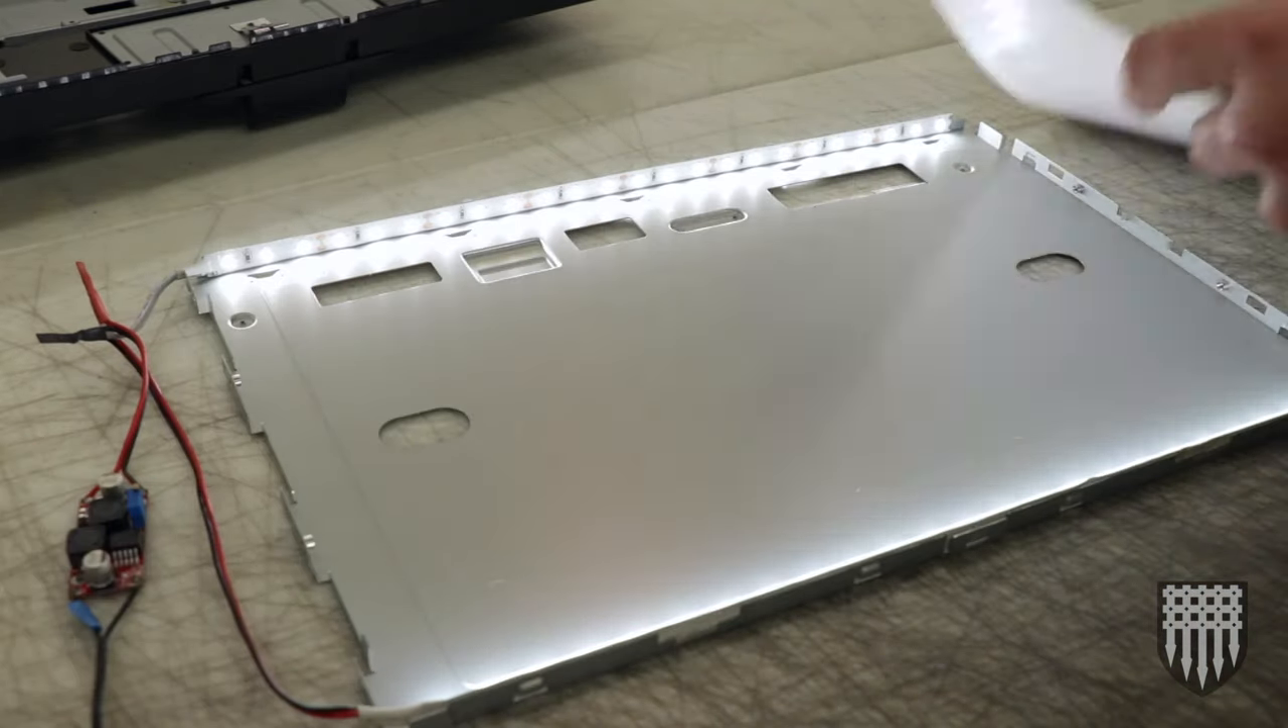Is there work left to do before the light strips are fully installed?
No.